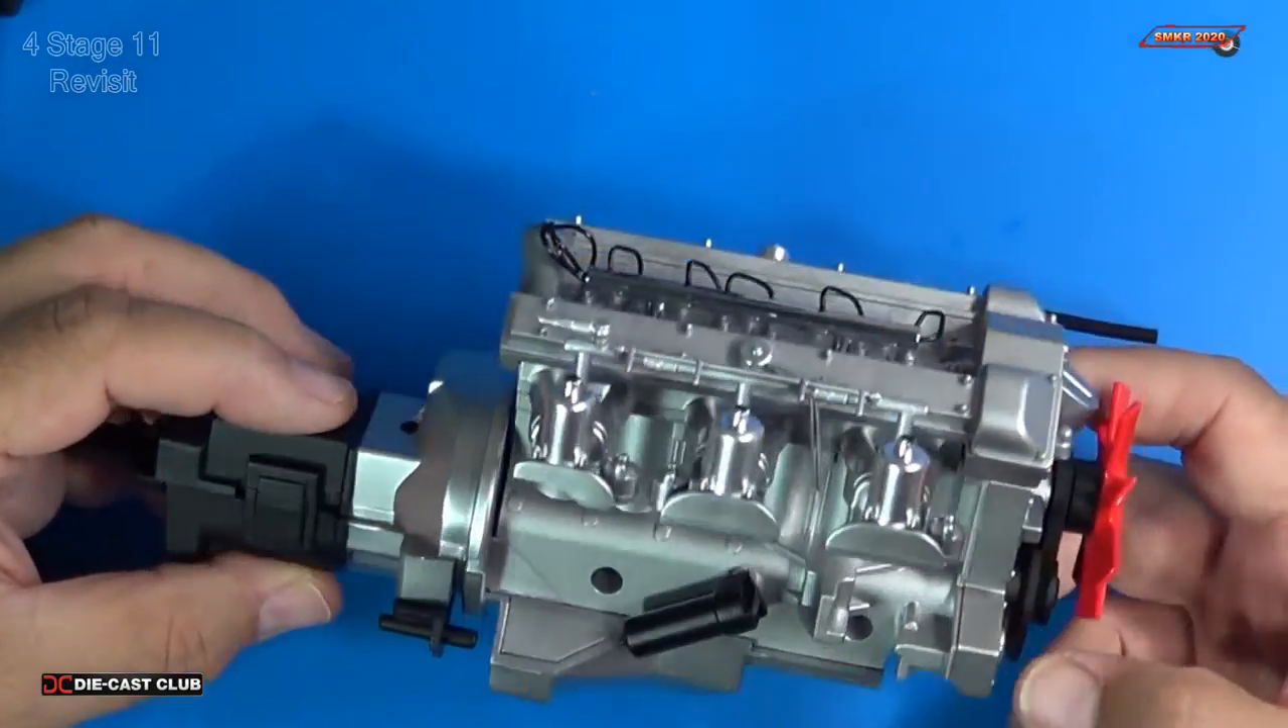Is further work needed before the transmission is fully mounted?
No.